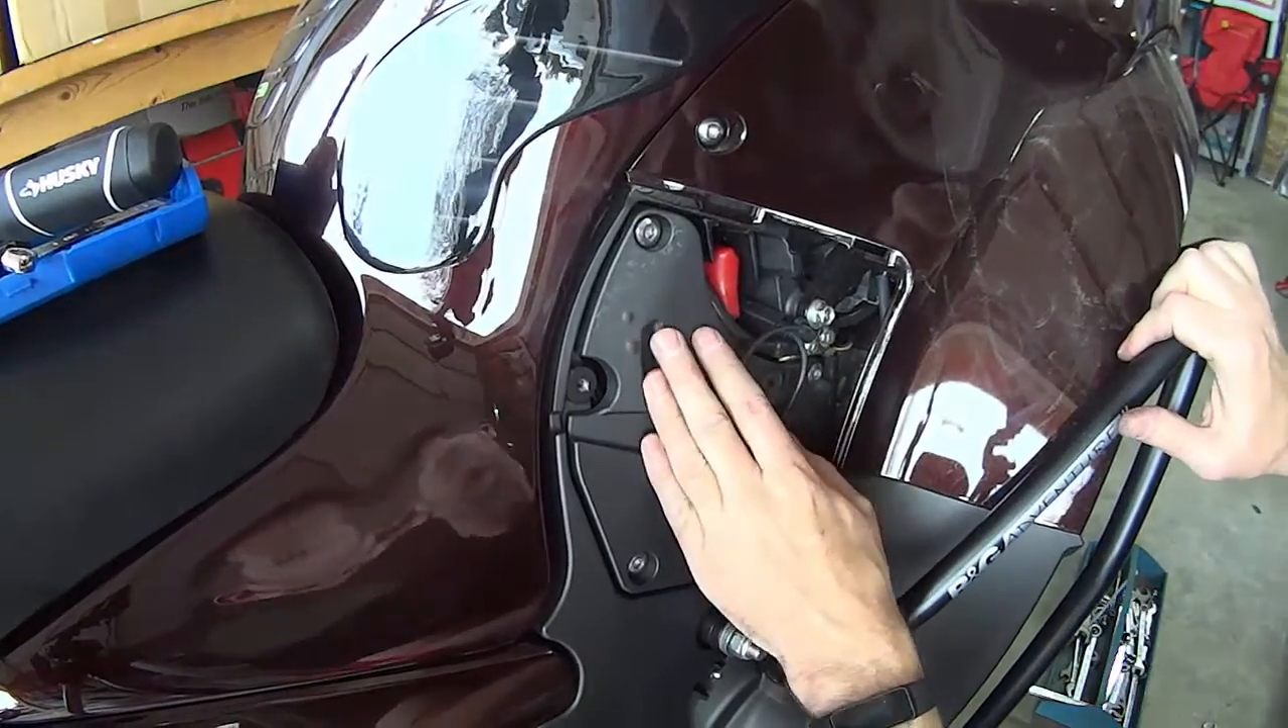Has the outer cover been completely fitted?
No.